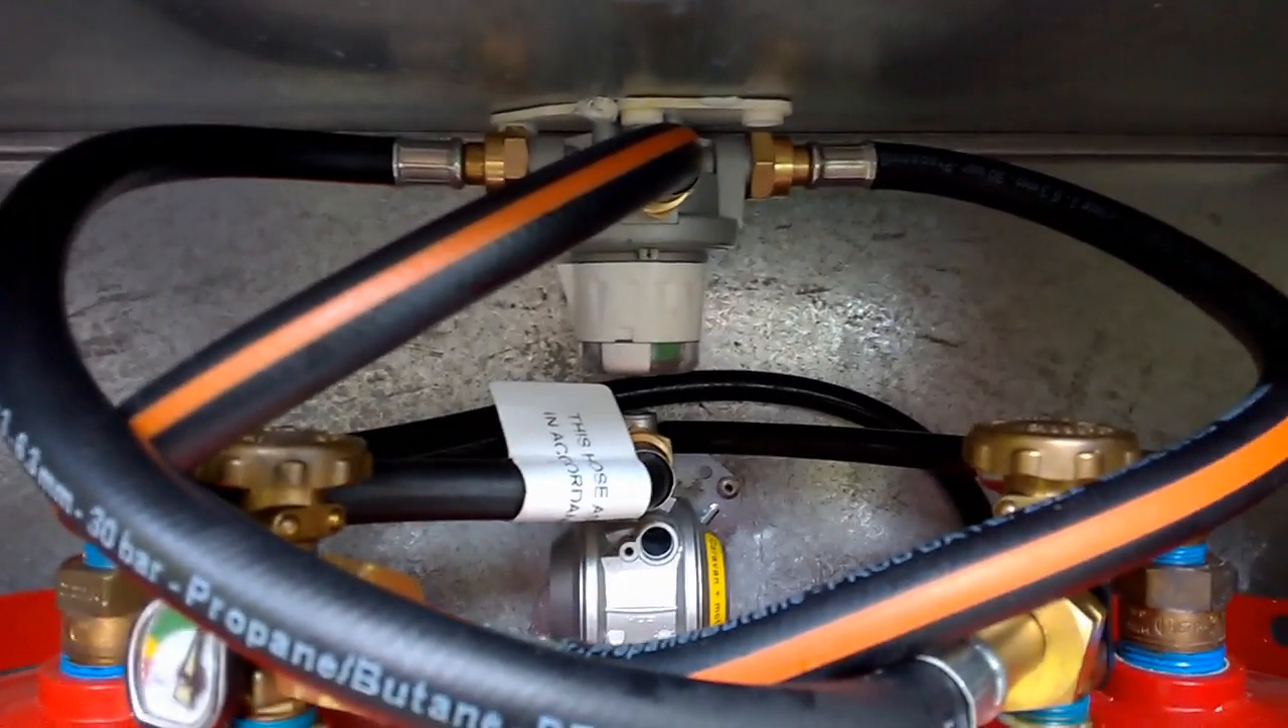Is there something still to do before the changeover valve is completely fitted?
No.